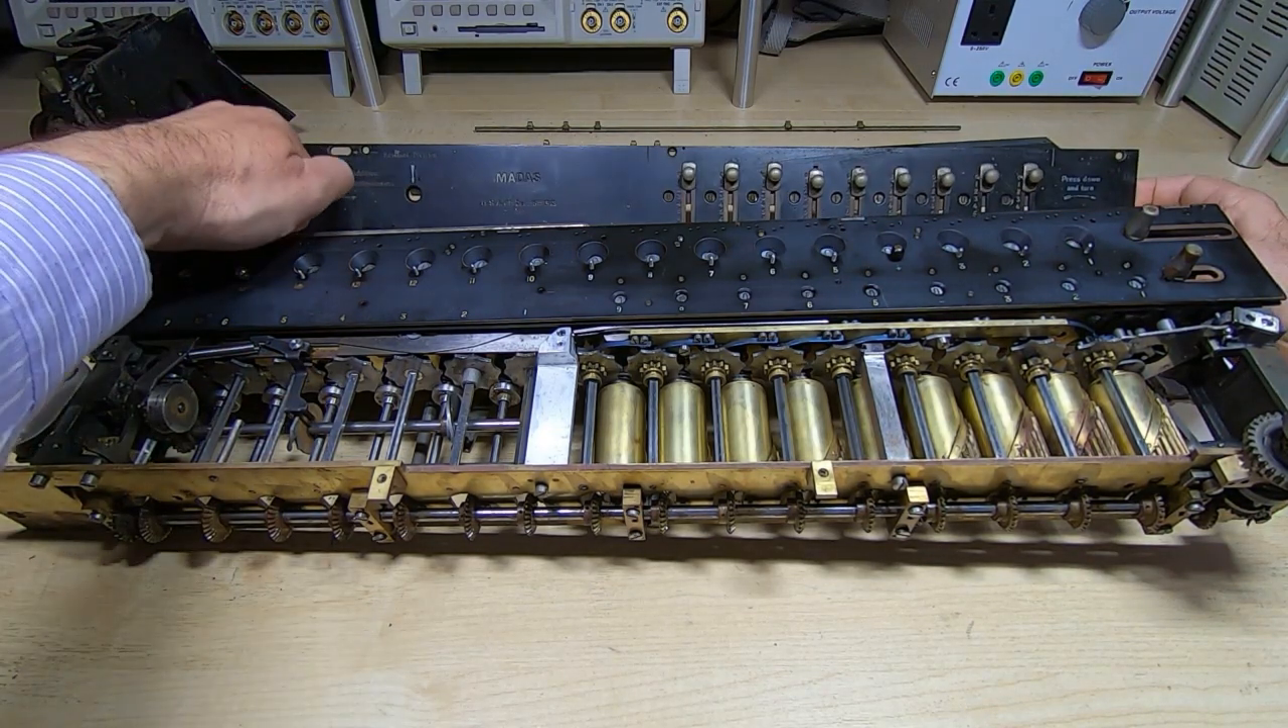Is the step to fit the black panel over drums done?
No.